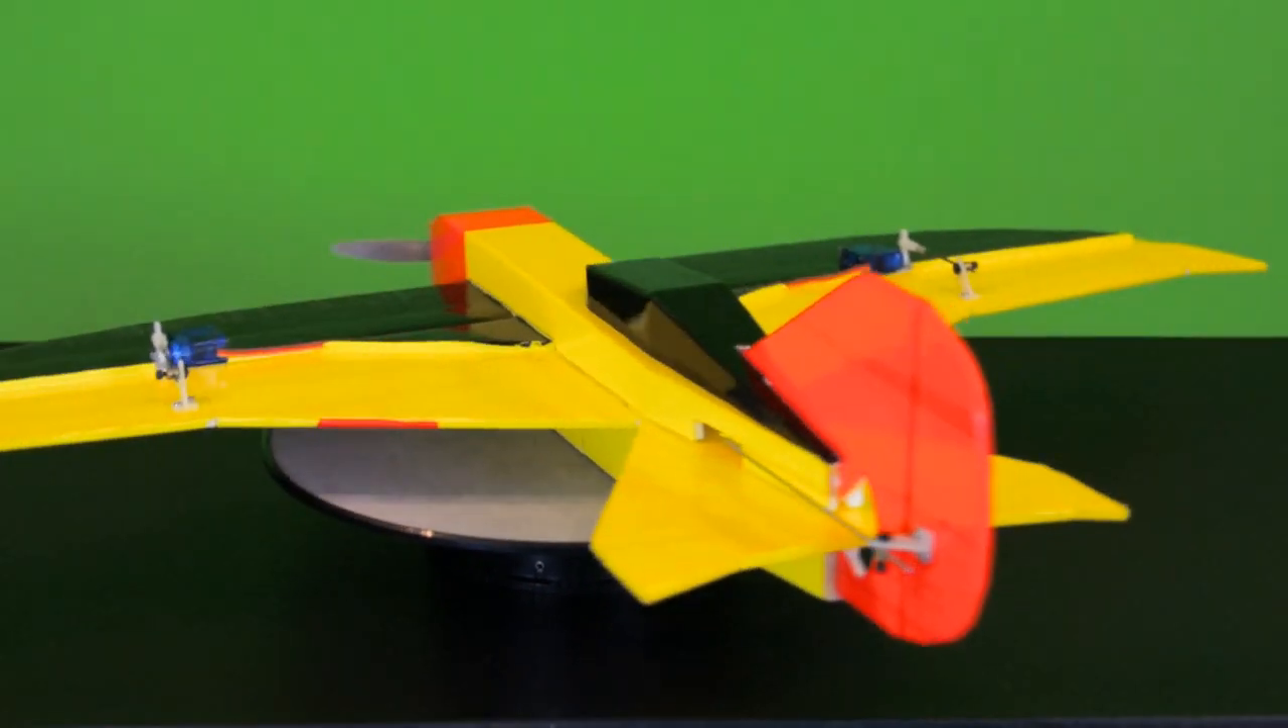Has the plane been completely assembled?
Yes.